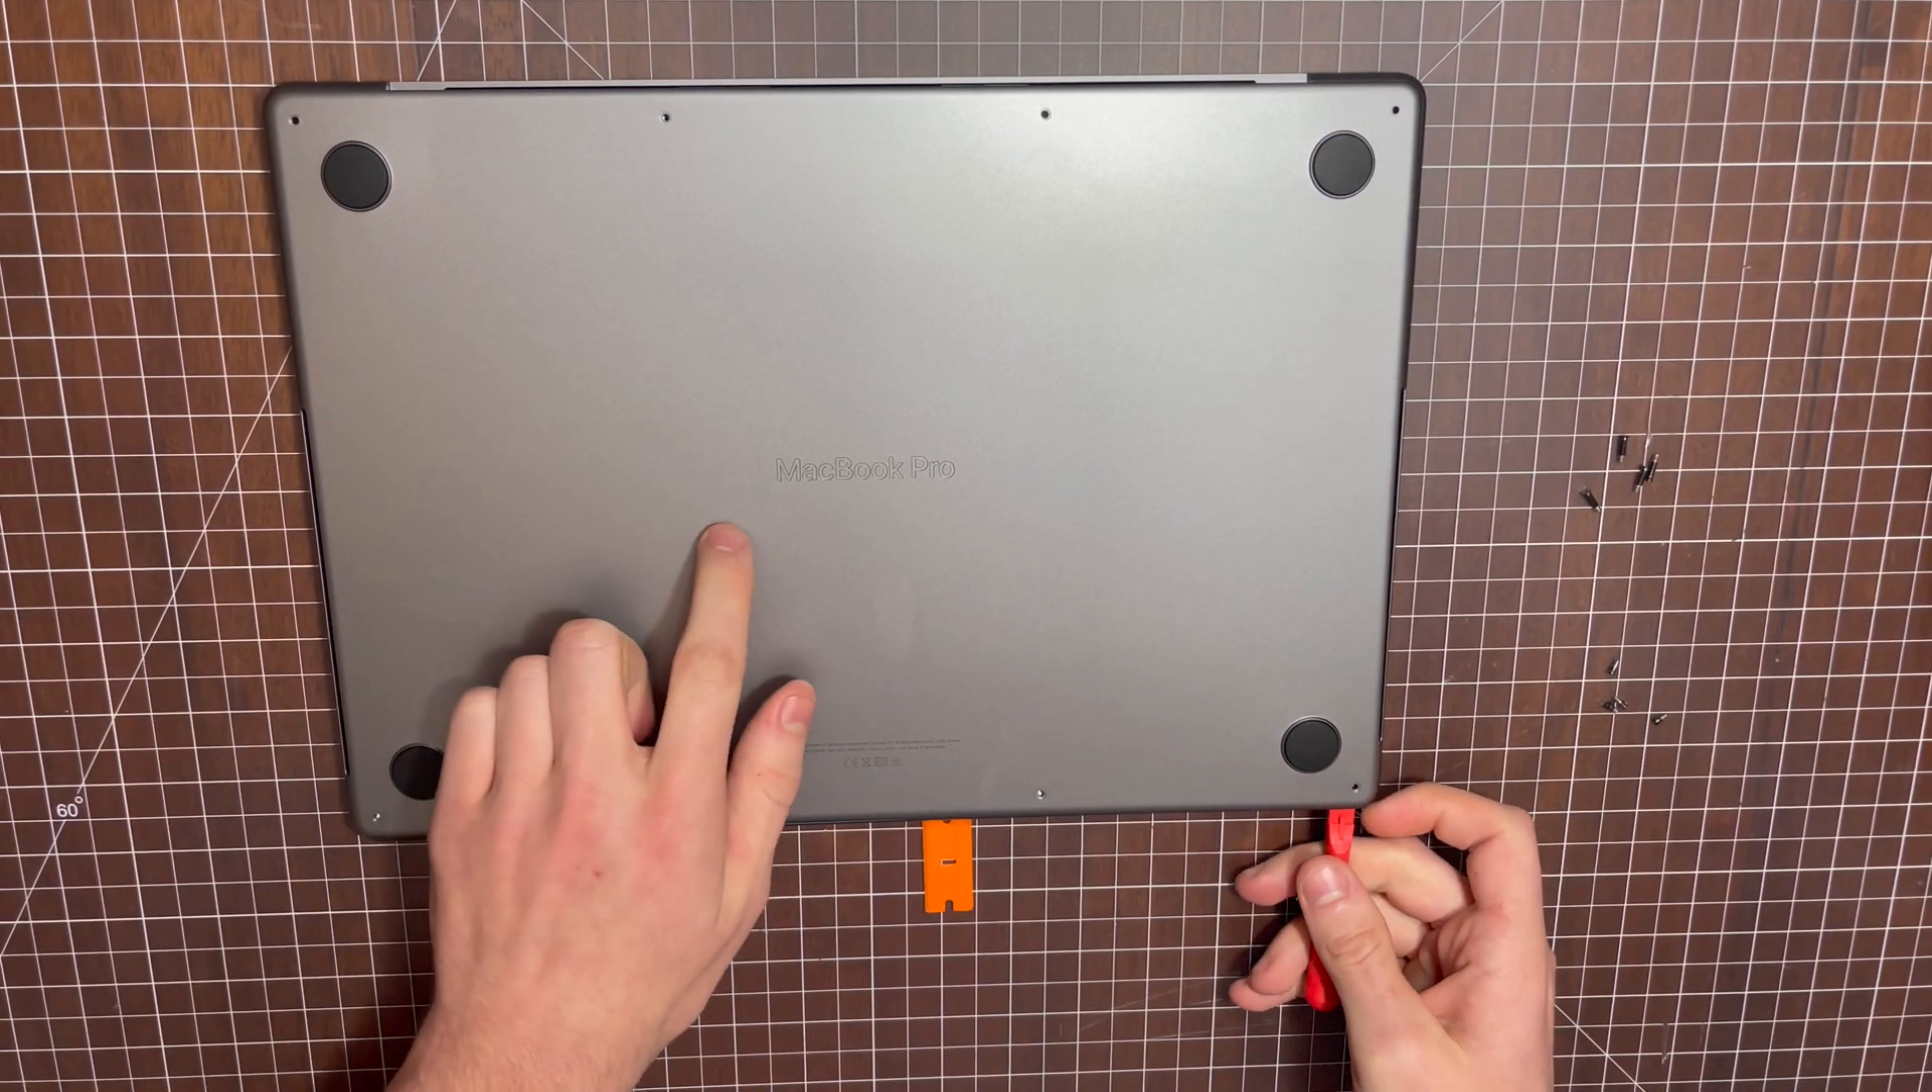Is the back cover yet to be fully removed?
Yes.